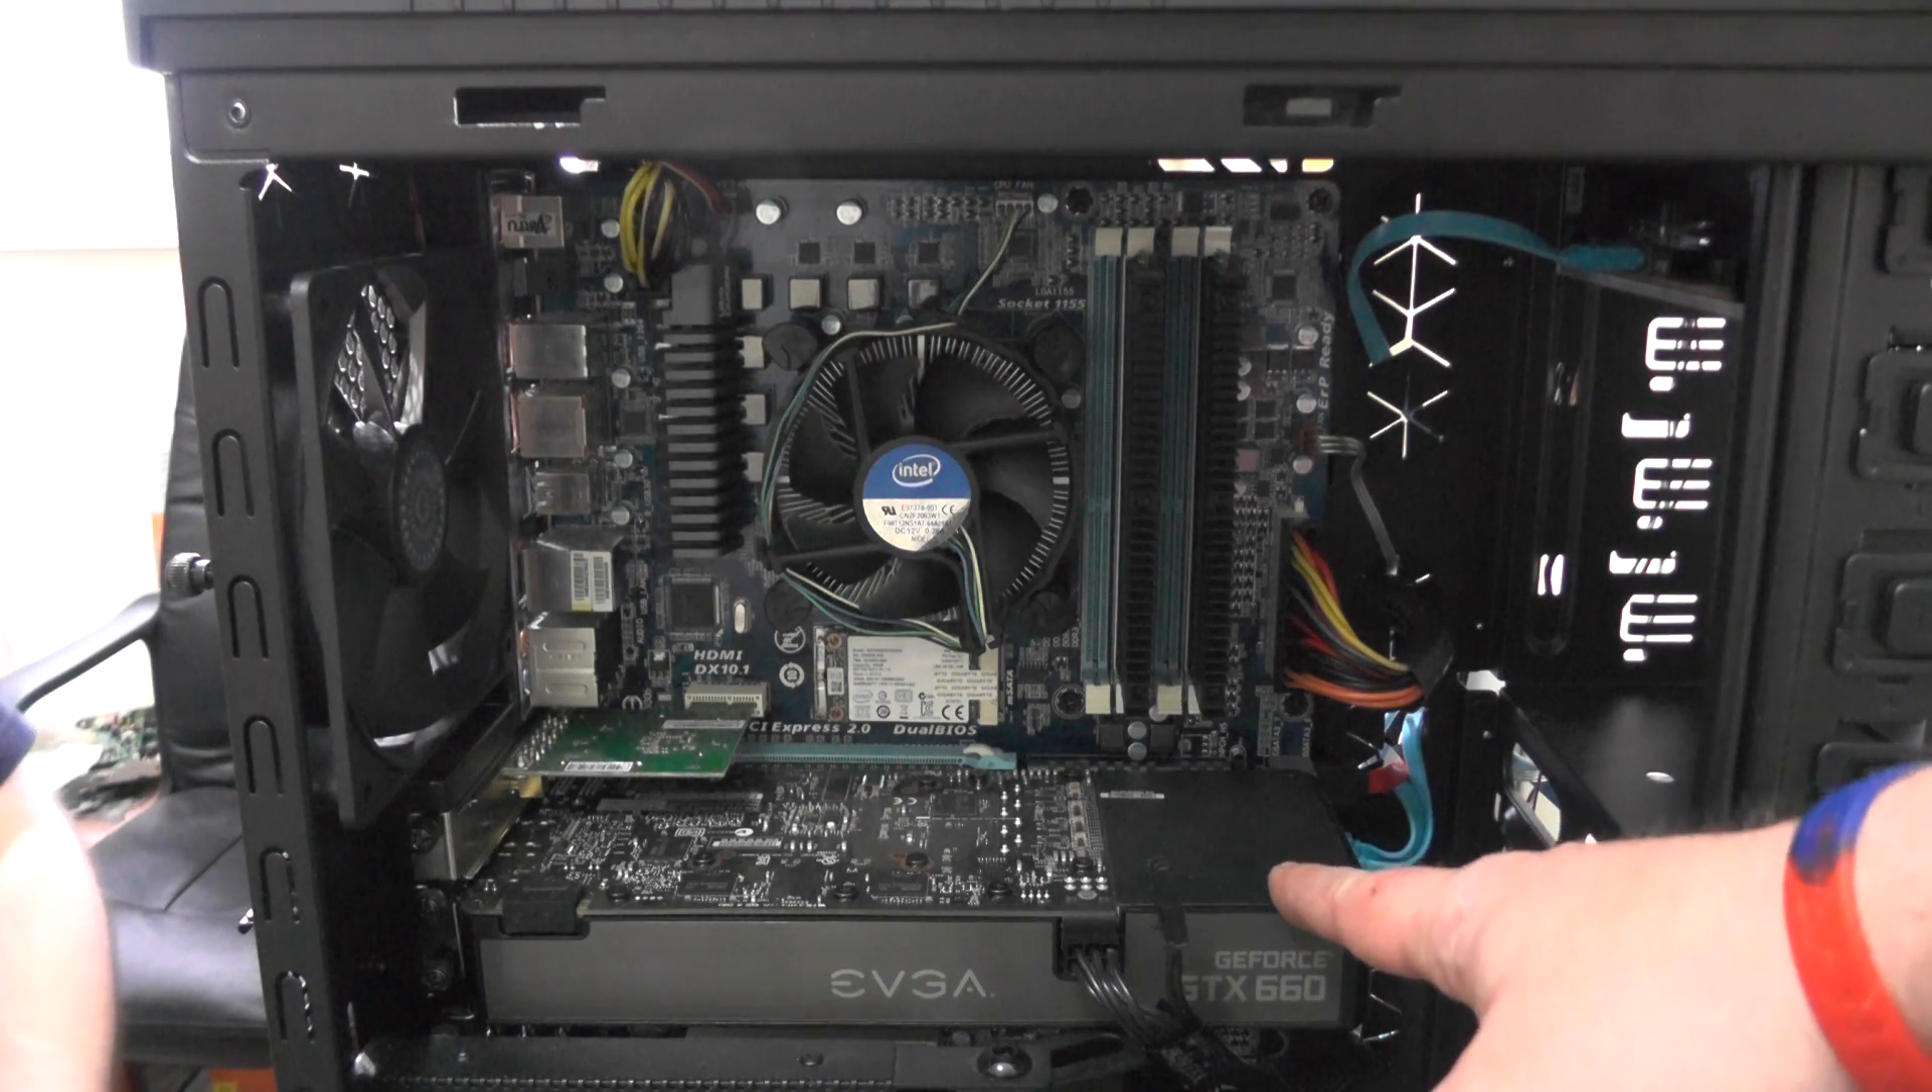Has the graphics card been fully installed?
Yes.